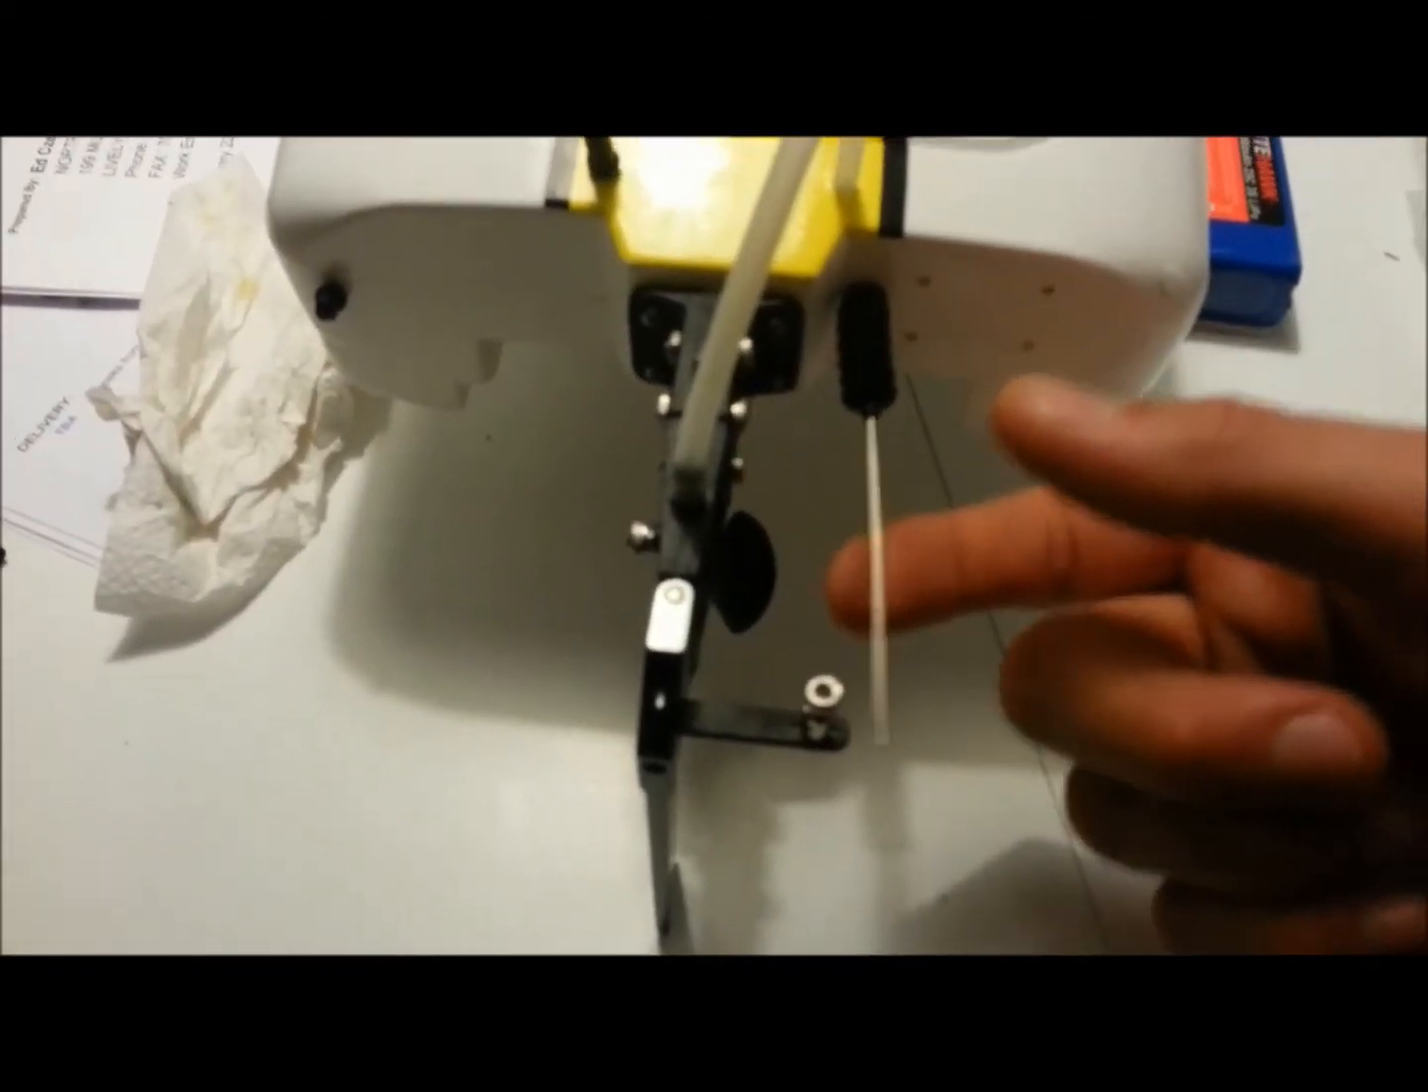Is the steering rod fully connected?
No.